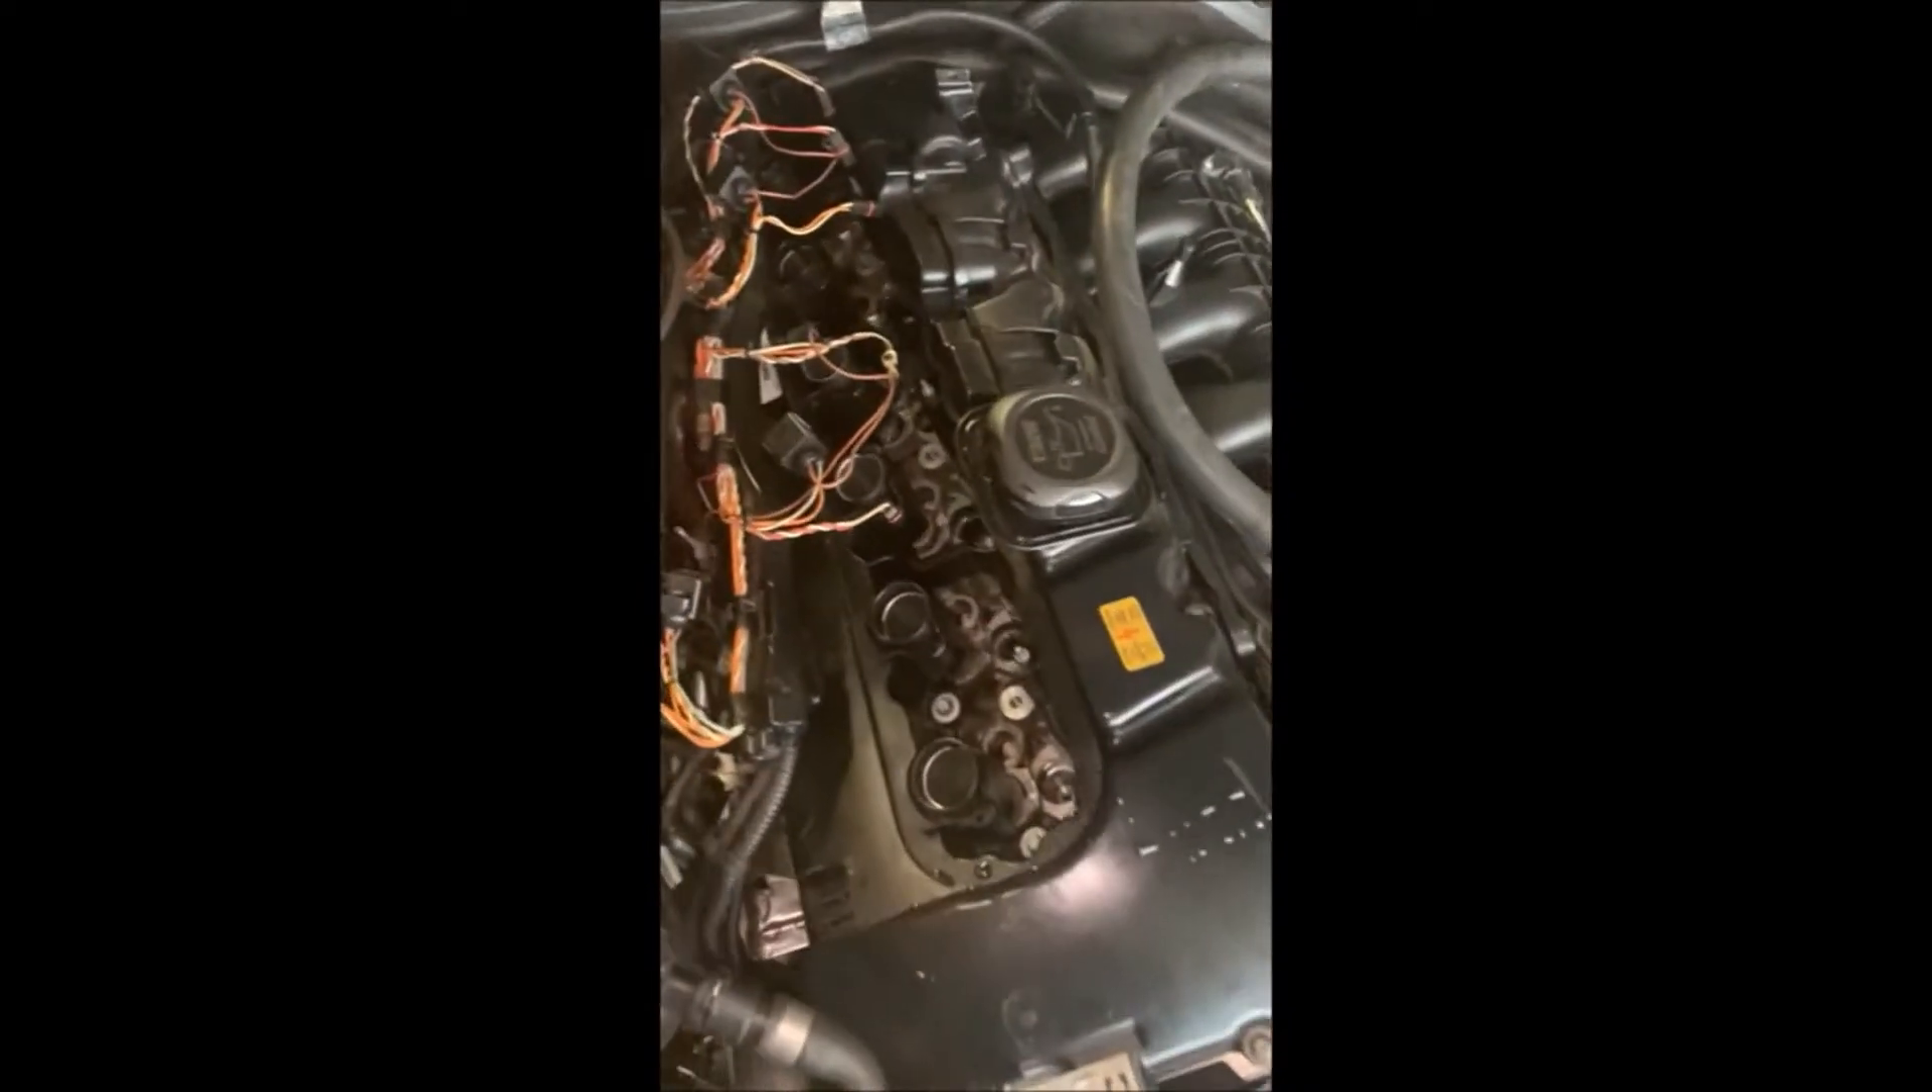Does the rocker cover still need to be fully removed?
Yes.